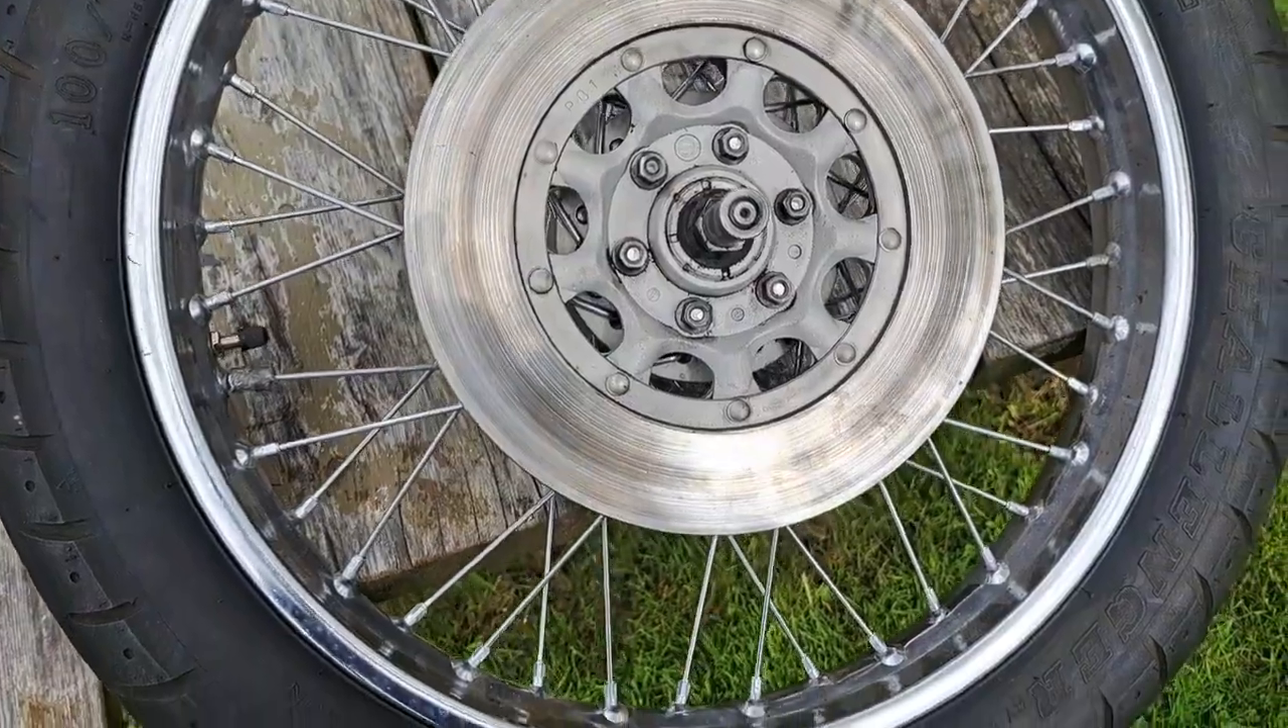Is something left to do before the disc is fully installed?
No.